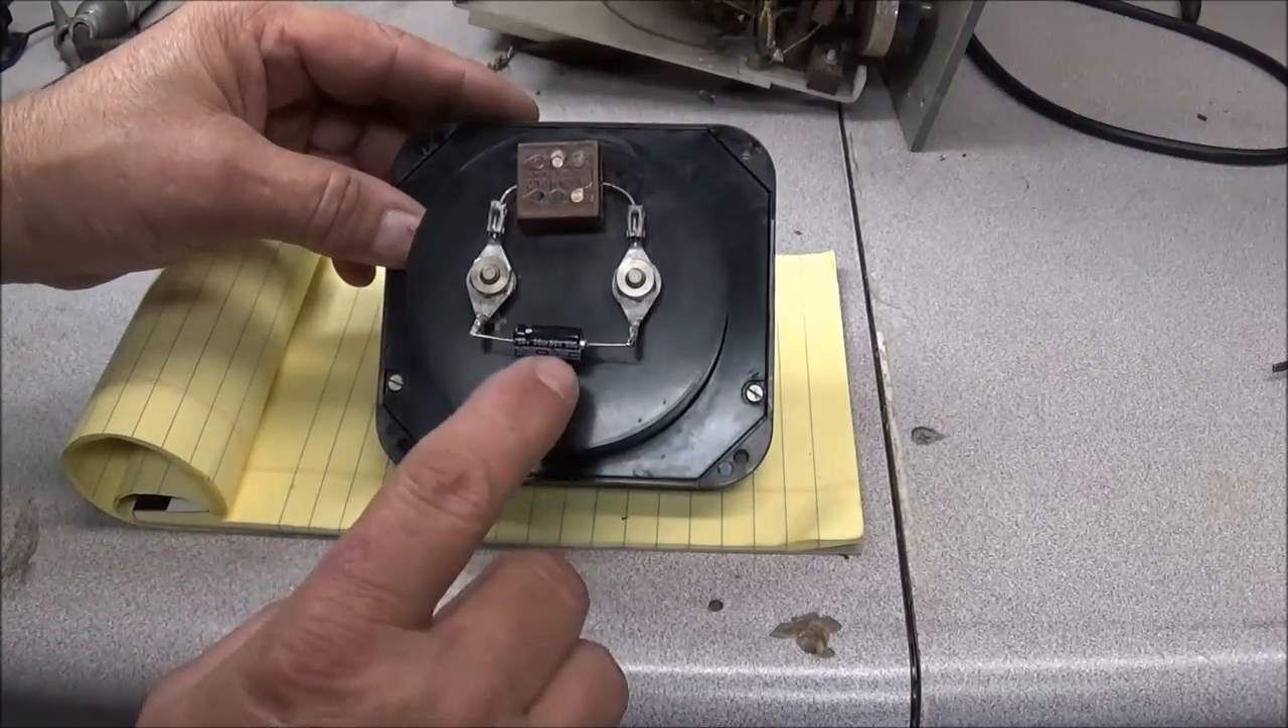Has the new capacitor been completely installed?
Yes.